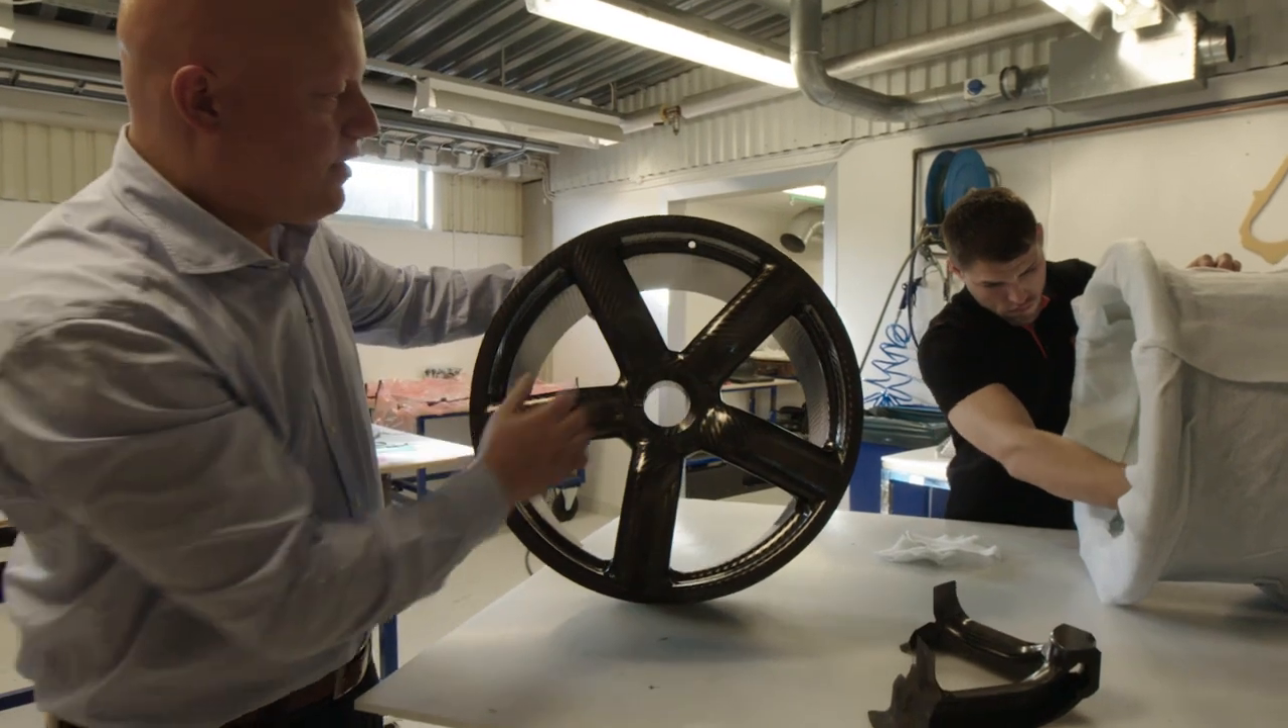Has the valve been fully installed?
No.